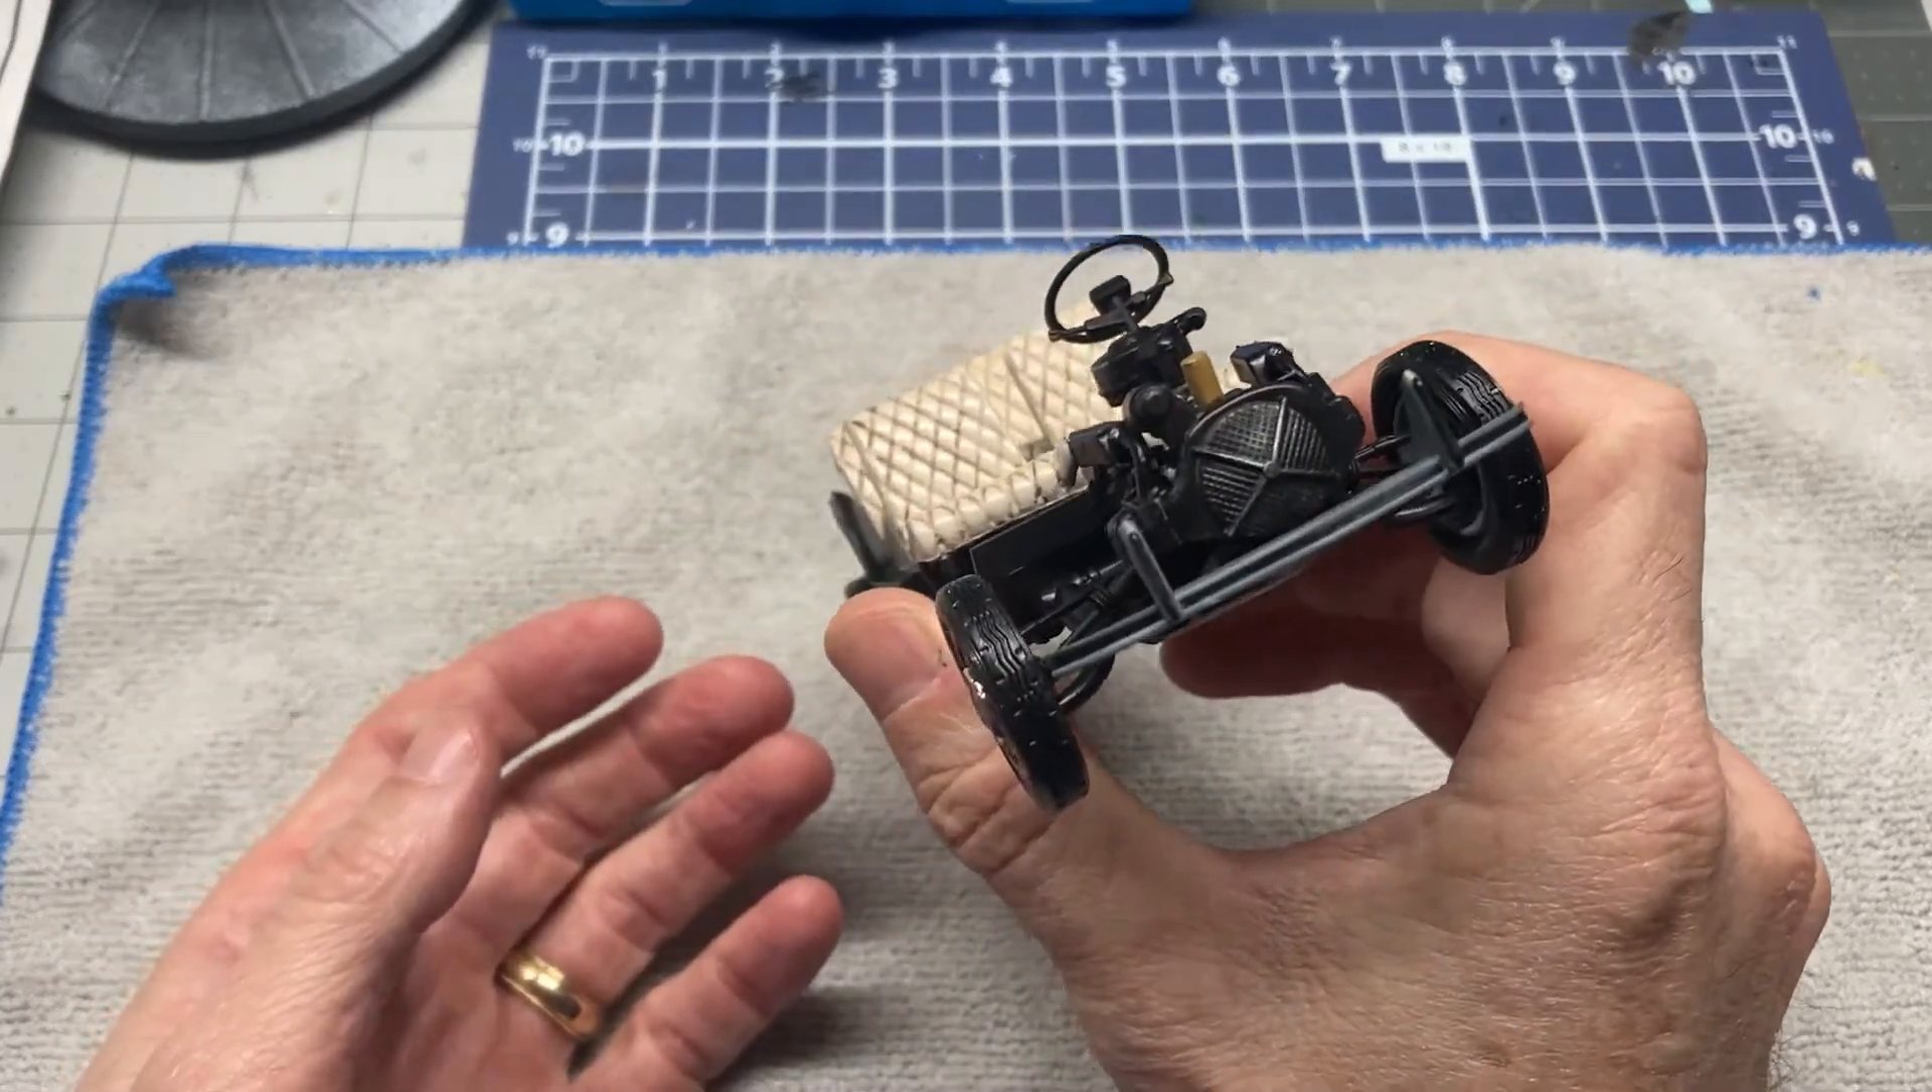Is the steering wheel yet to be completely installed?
No.